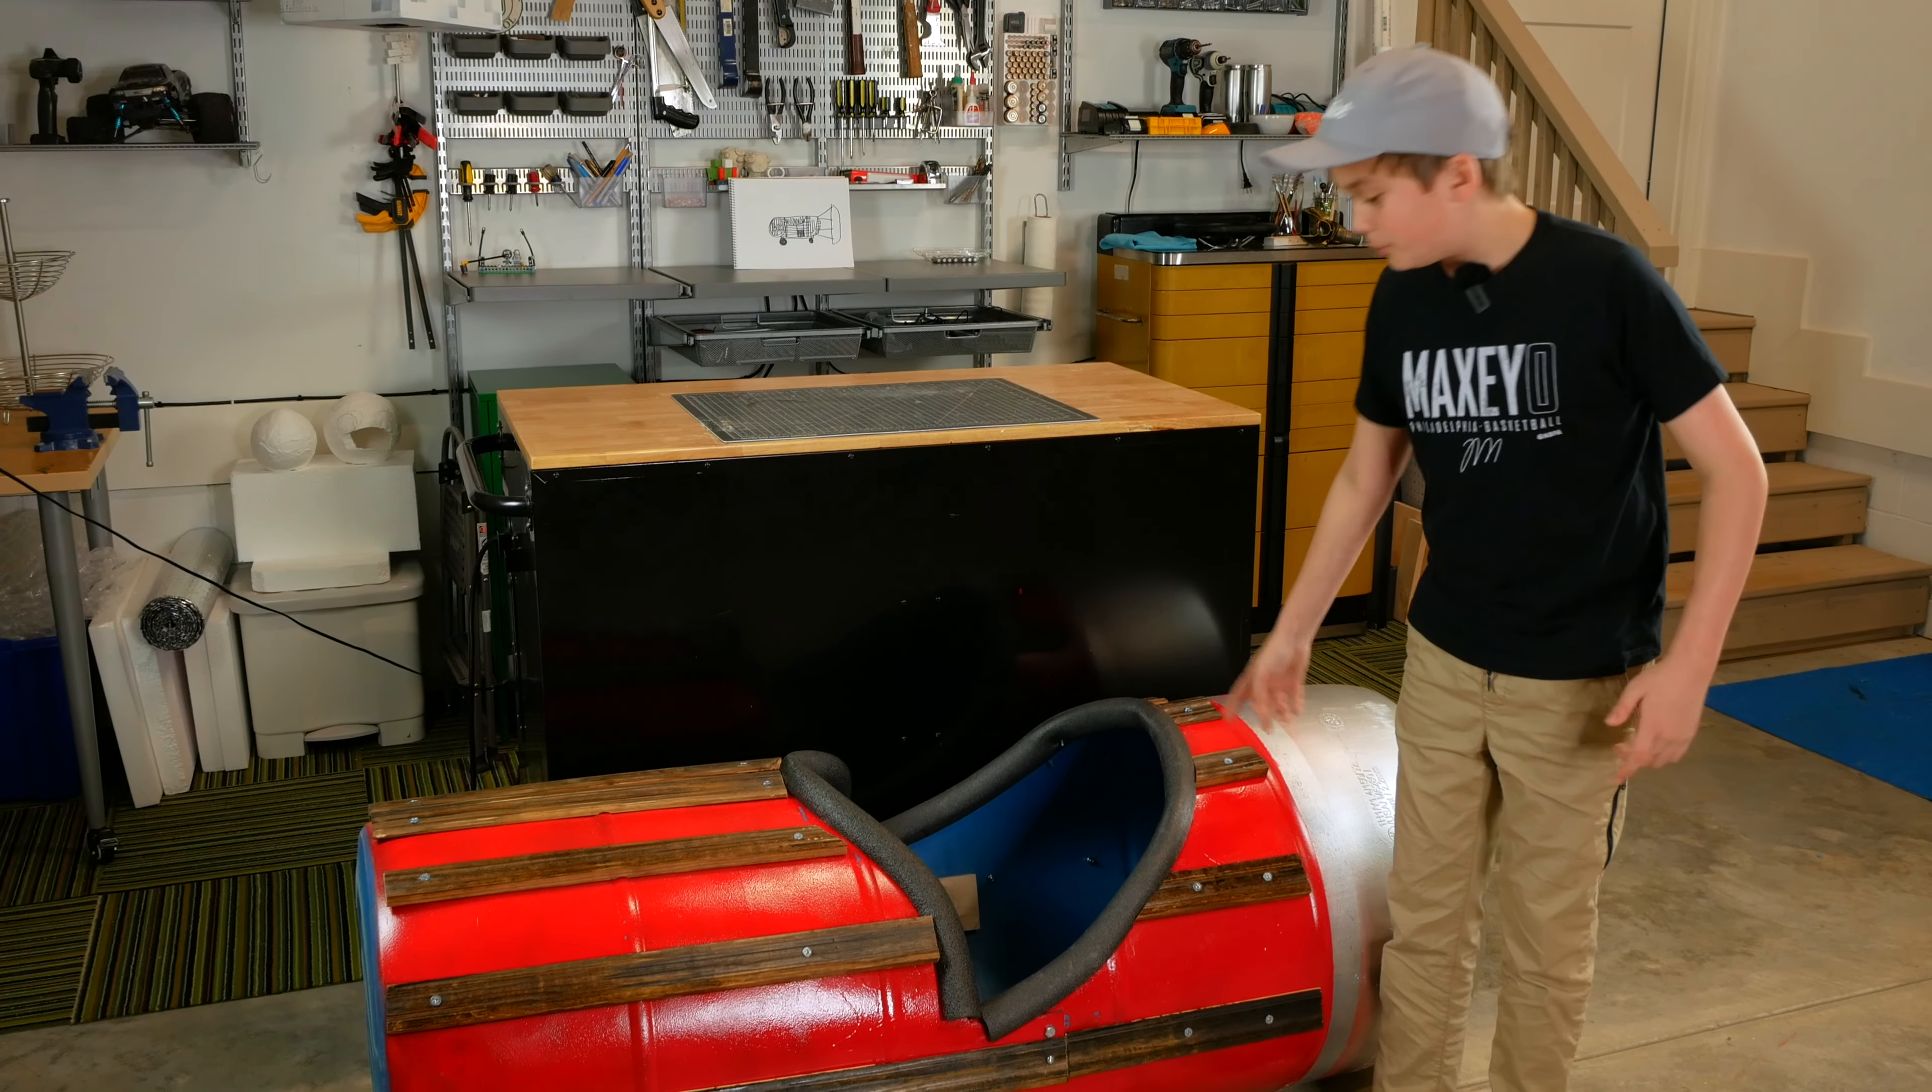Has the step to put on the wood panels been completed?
Yes.